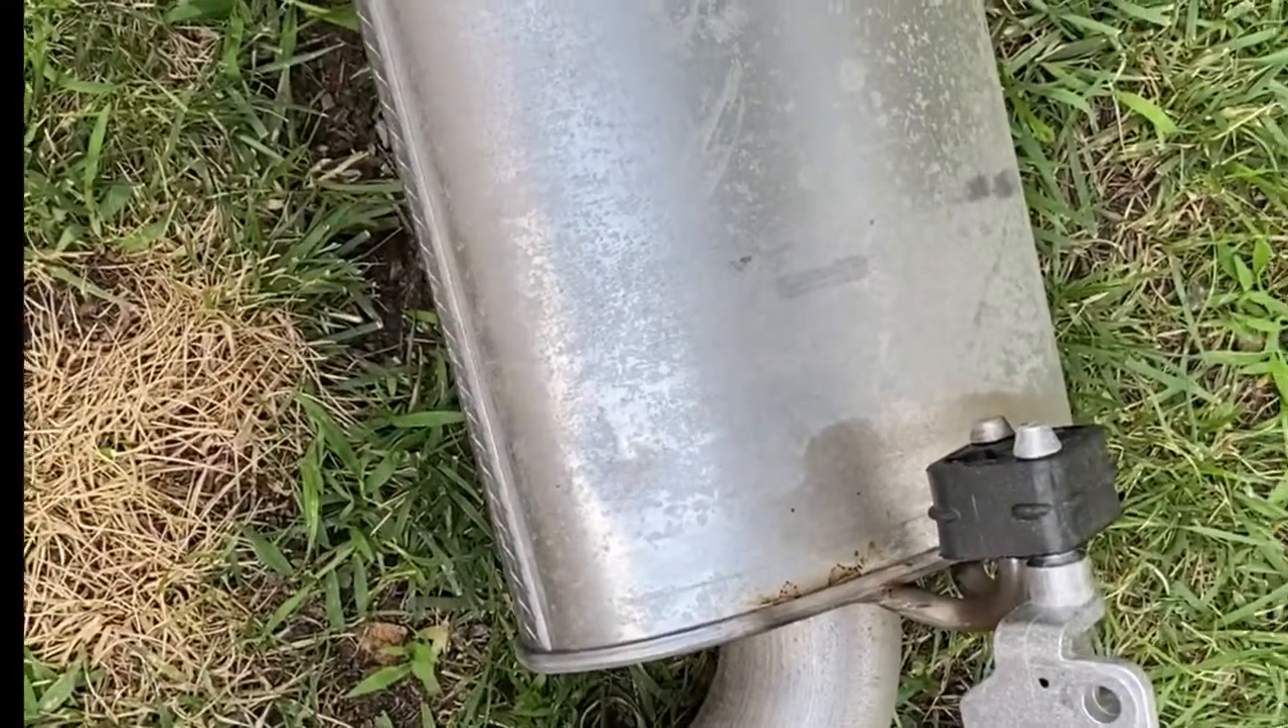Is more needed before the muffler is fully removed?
No.